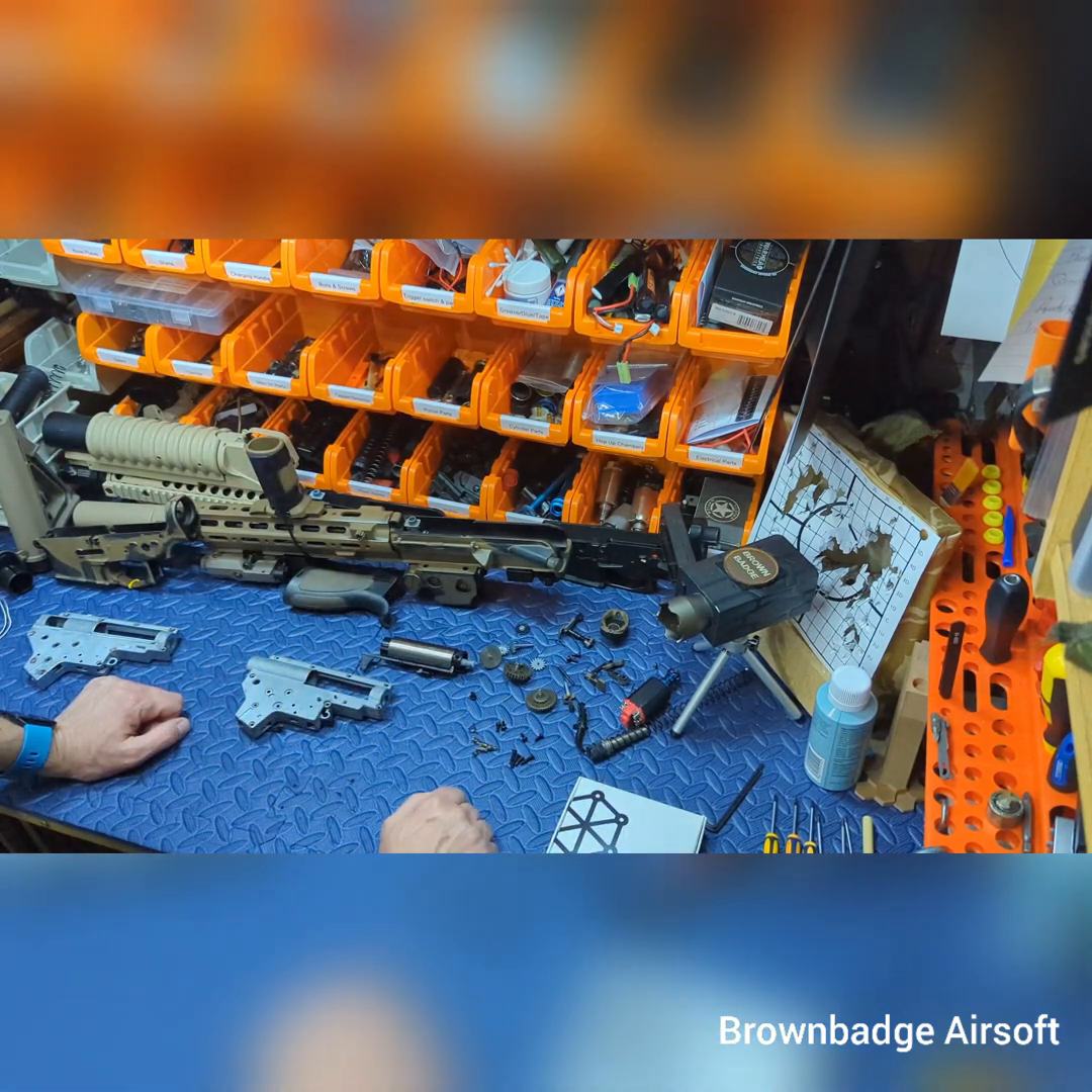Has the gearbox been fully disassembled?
Yes.